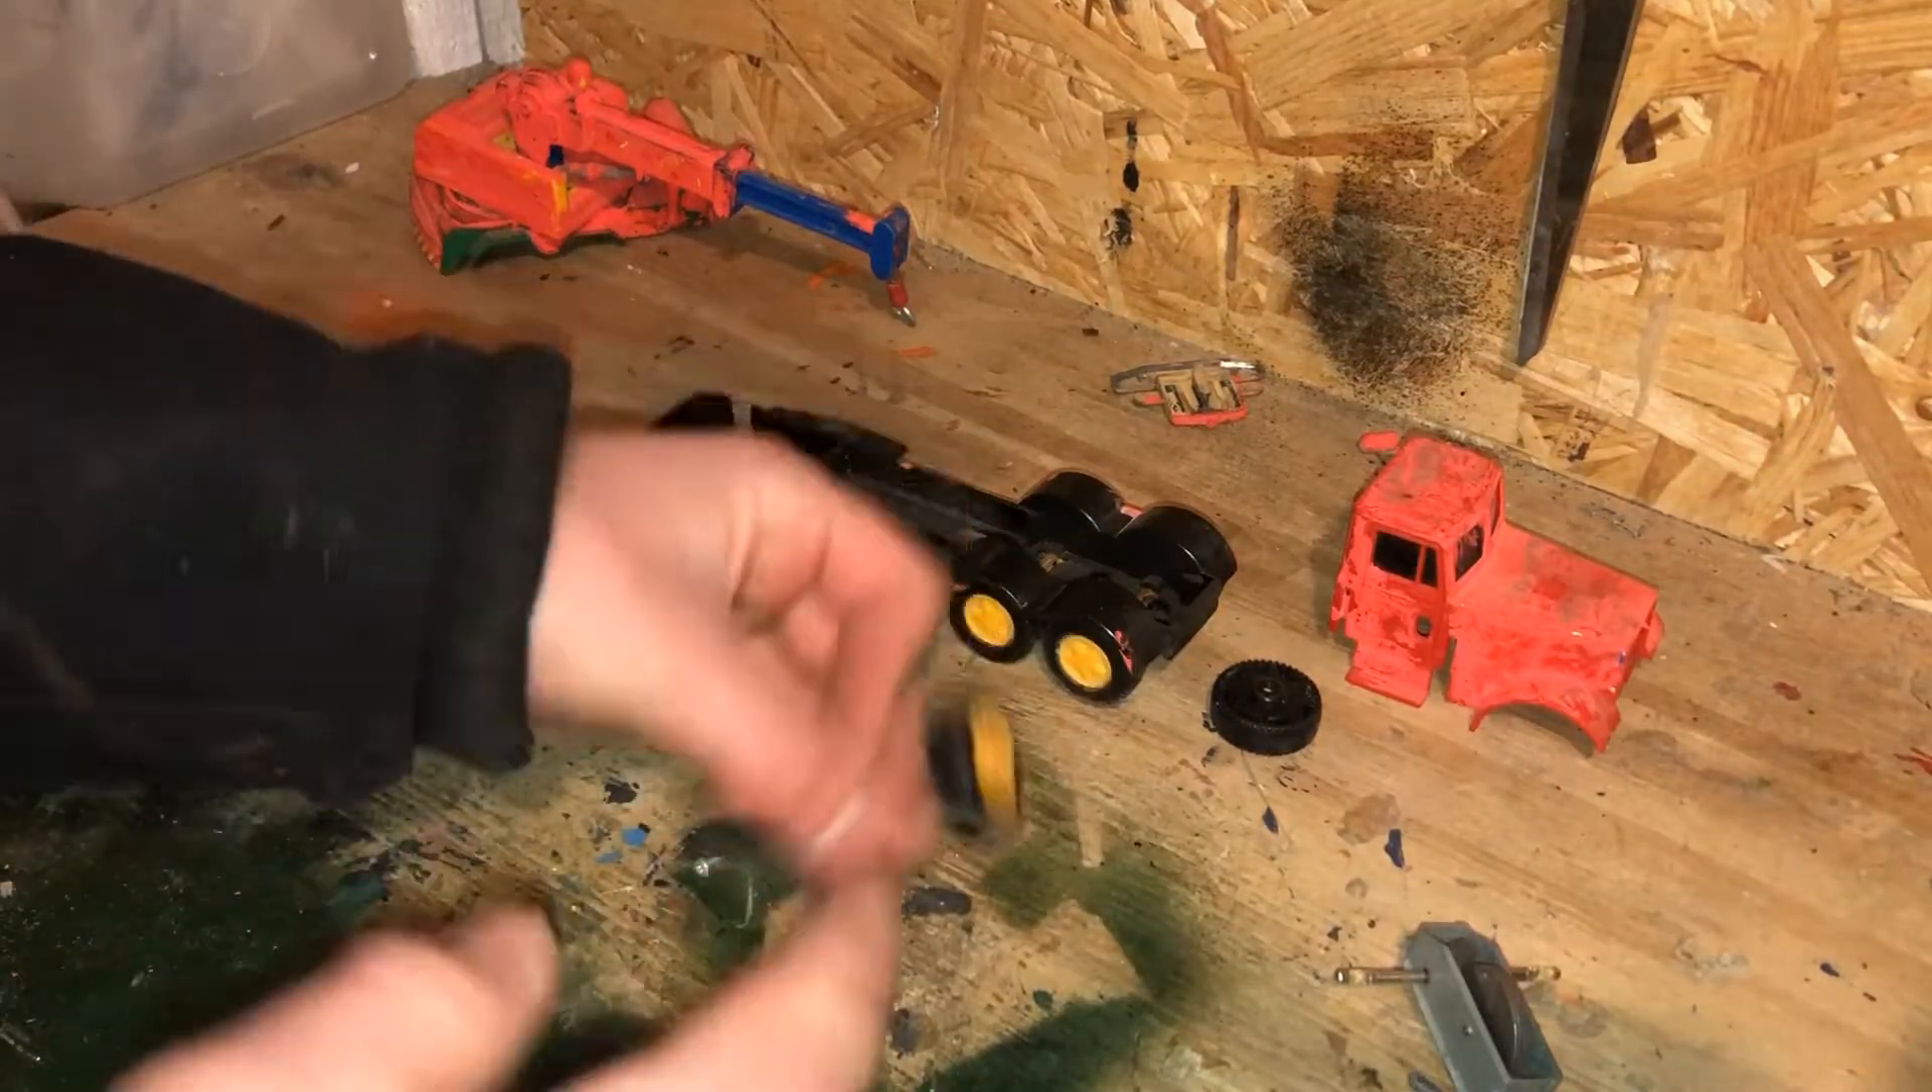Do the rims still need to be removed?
Yes.